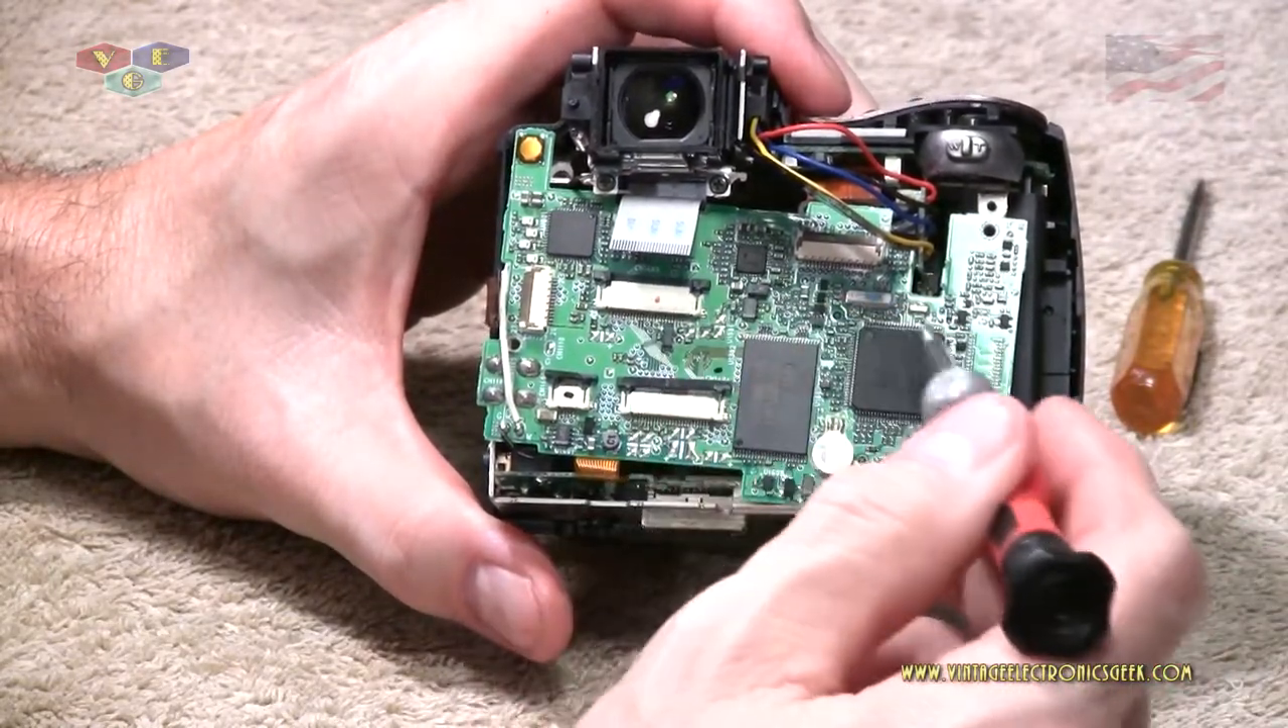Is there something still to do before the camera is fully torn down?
Yes.